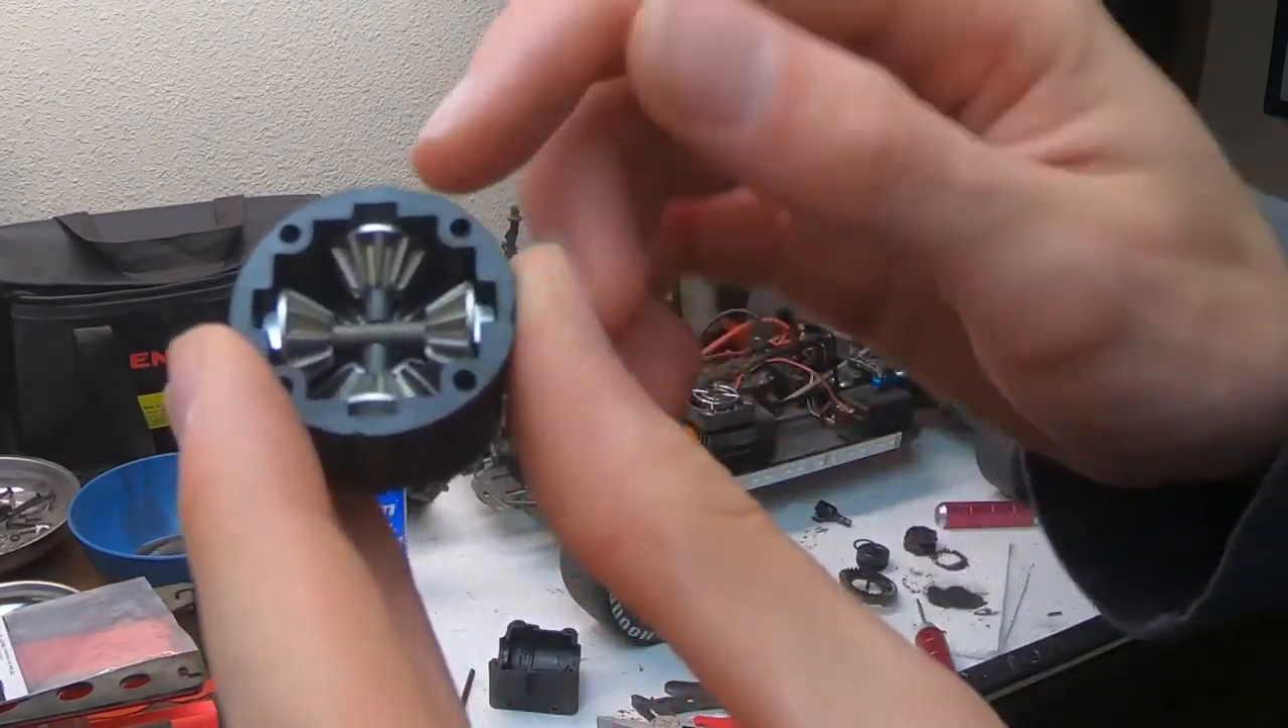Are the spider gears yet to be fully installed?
No.